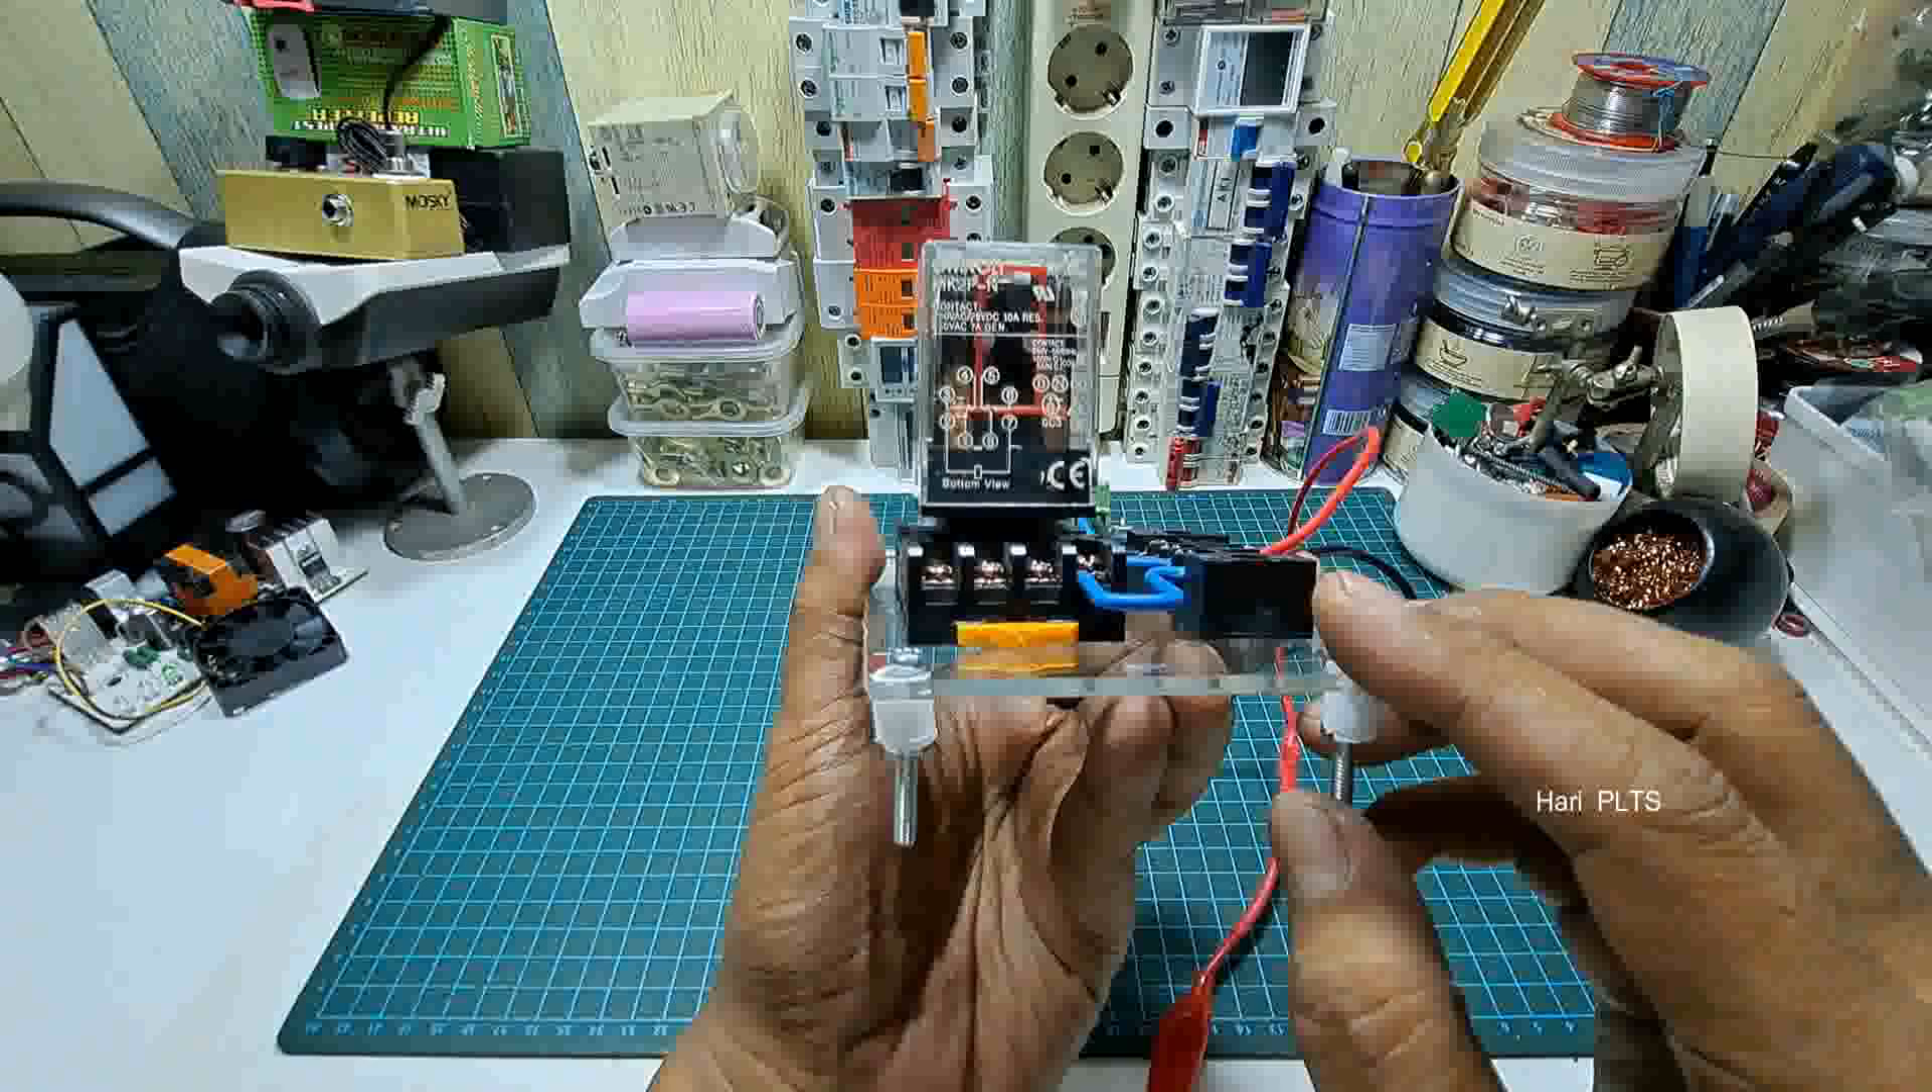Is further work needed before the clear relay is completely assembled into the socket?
No.